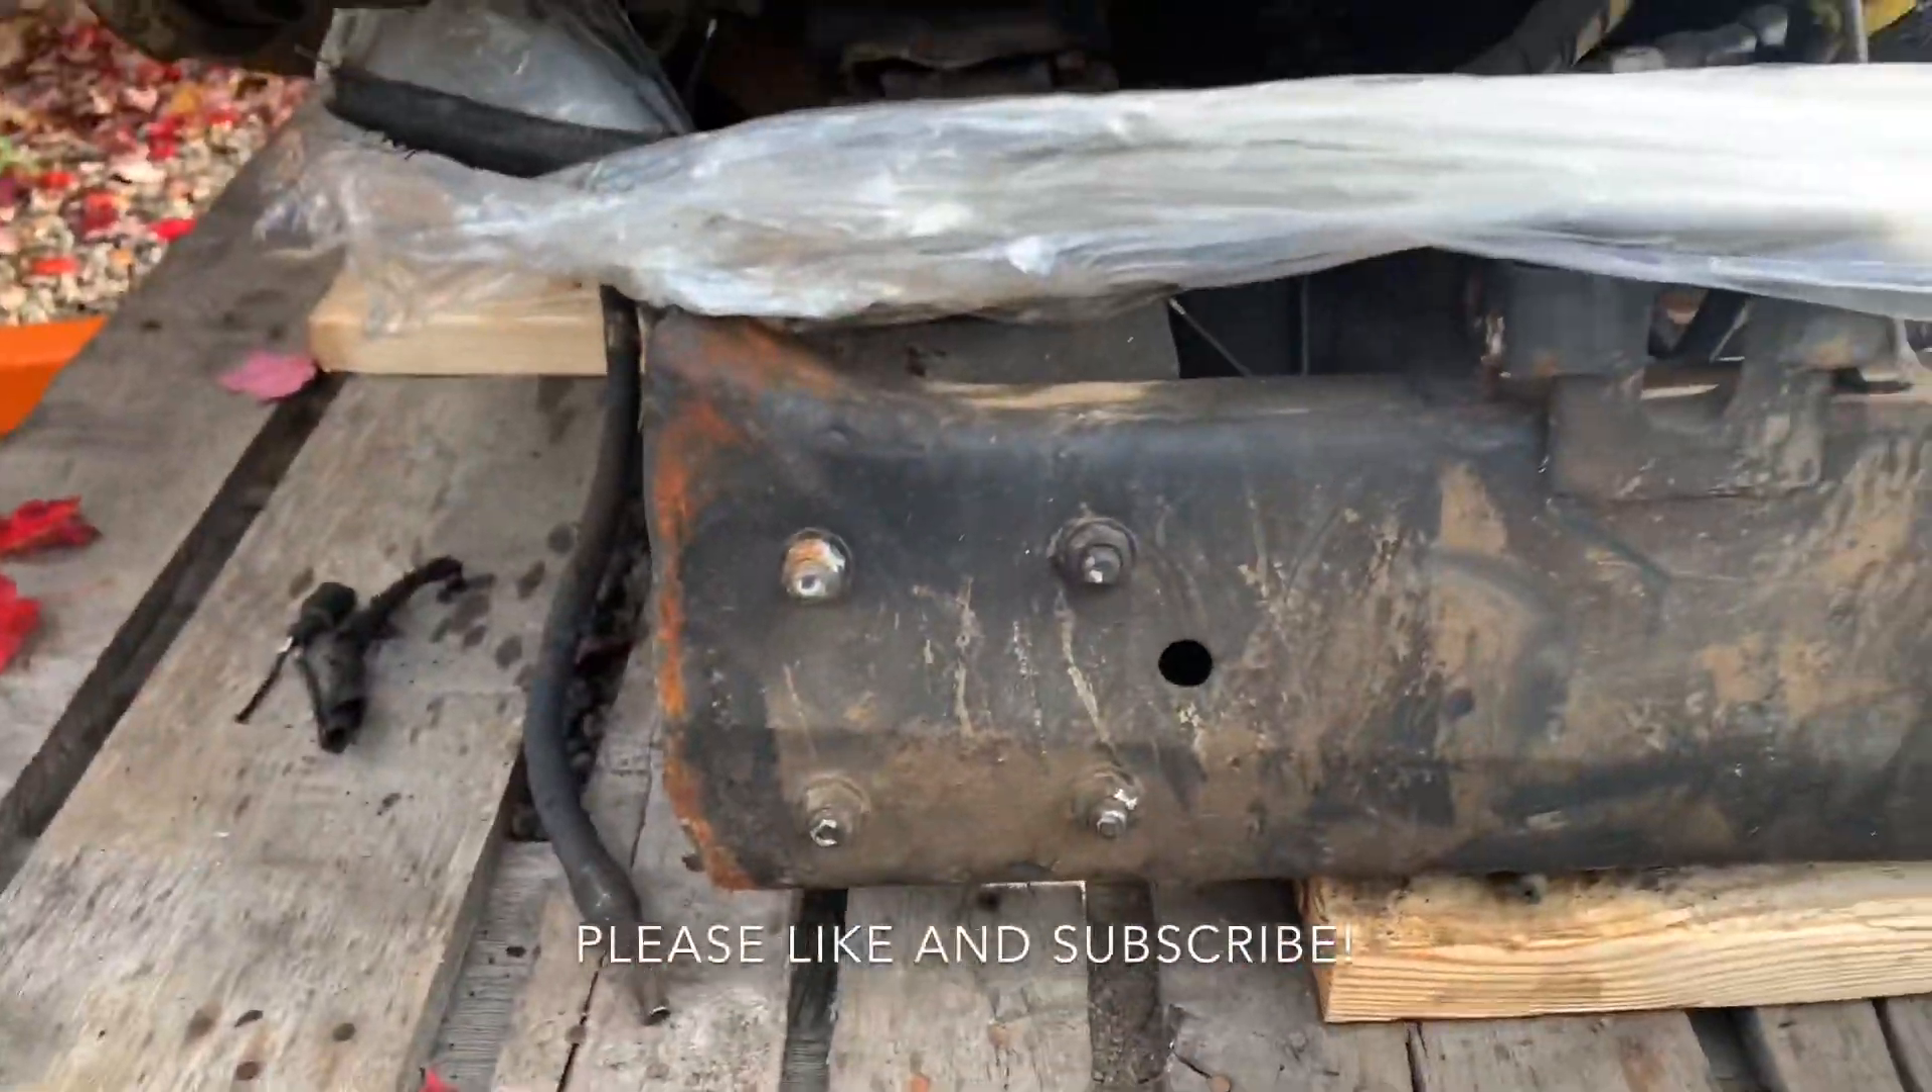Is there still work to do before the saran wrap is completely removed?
Yes.